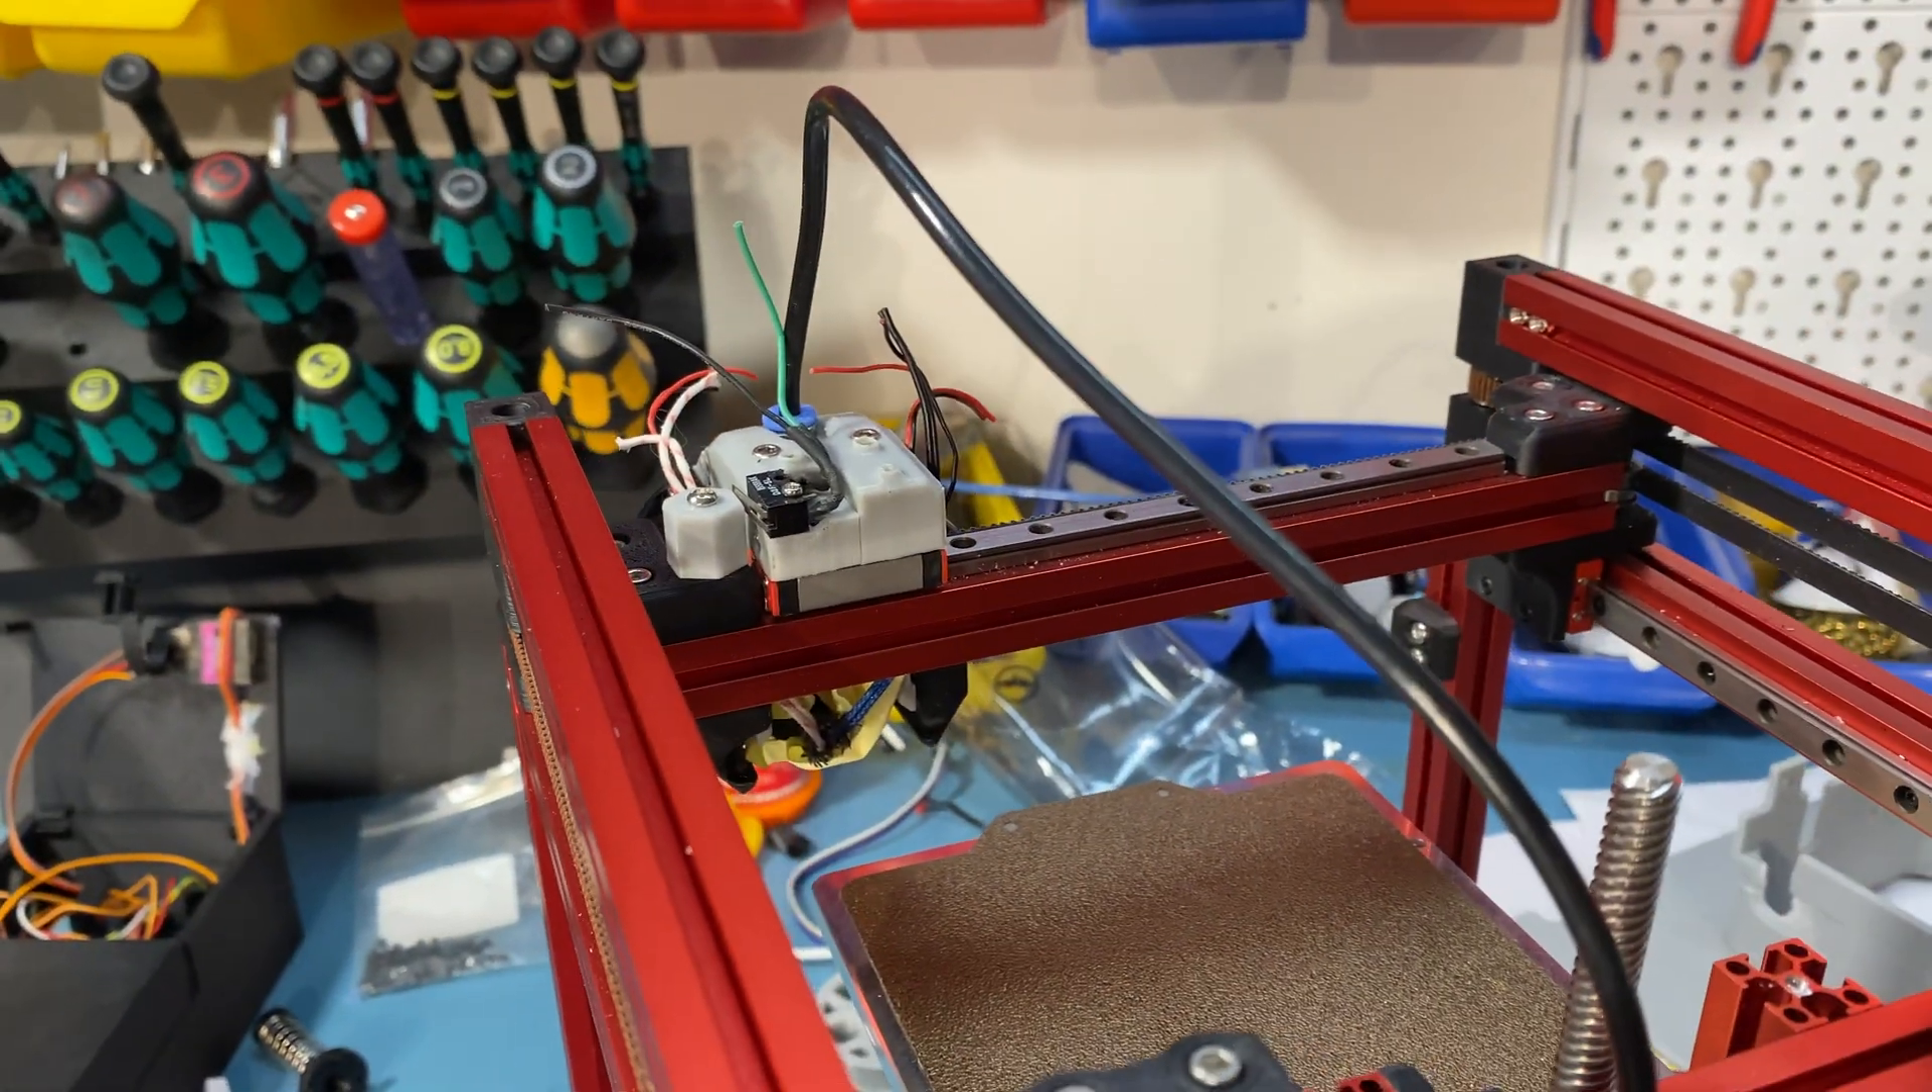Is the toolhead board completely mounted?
No.